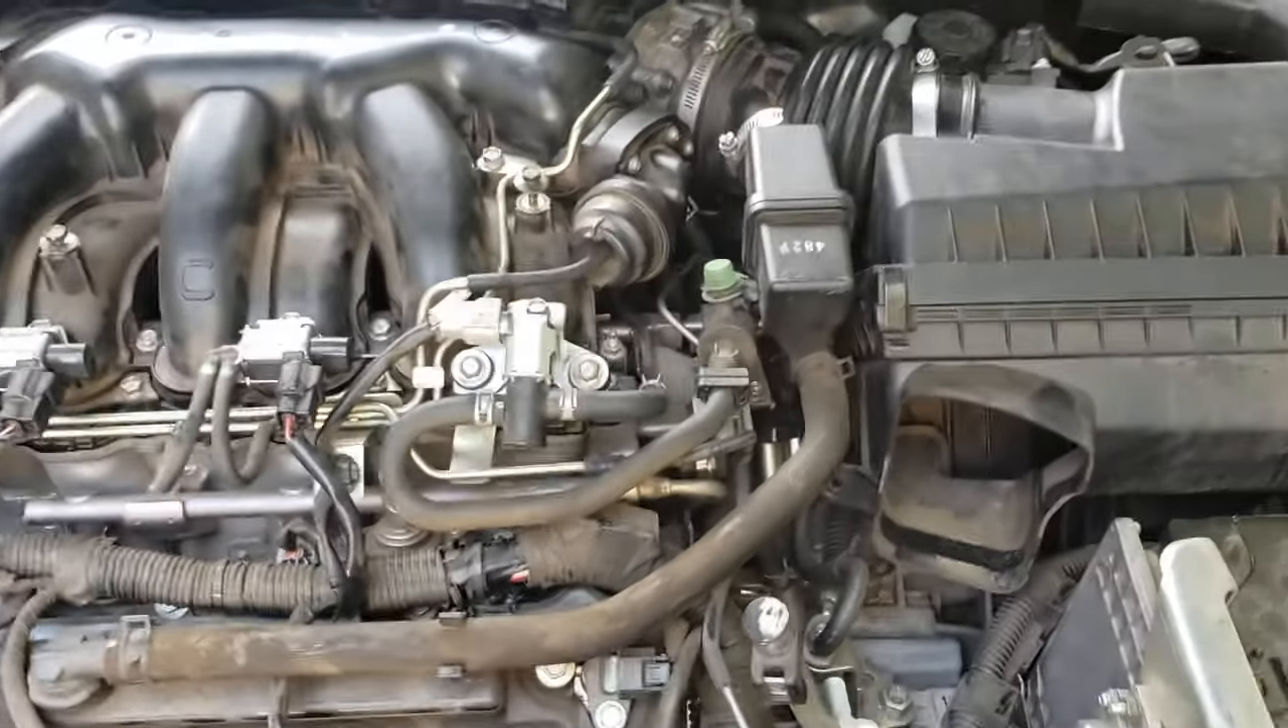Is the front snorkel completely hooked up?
No.